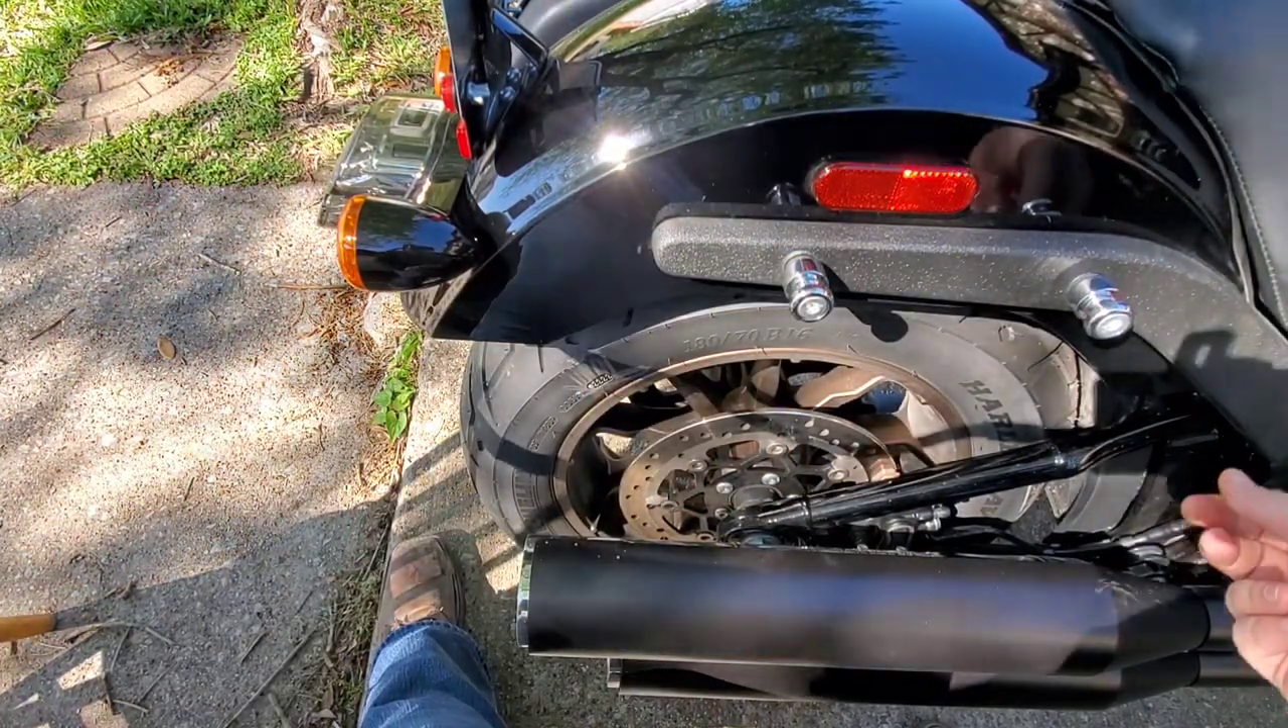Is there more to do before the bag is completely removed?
No.